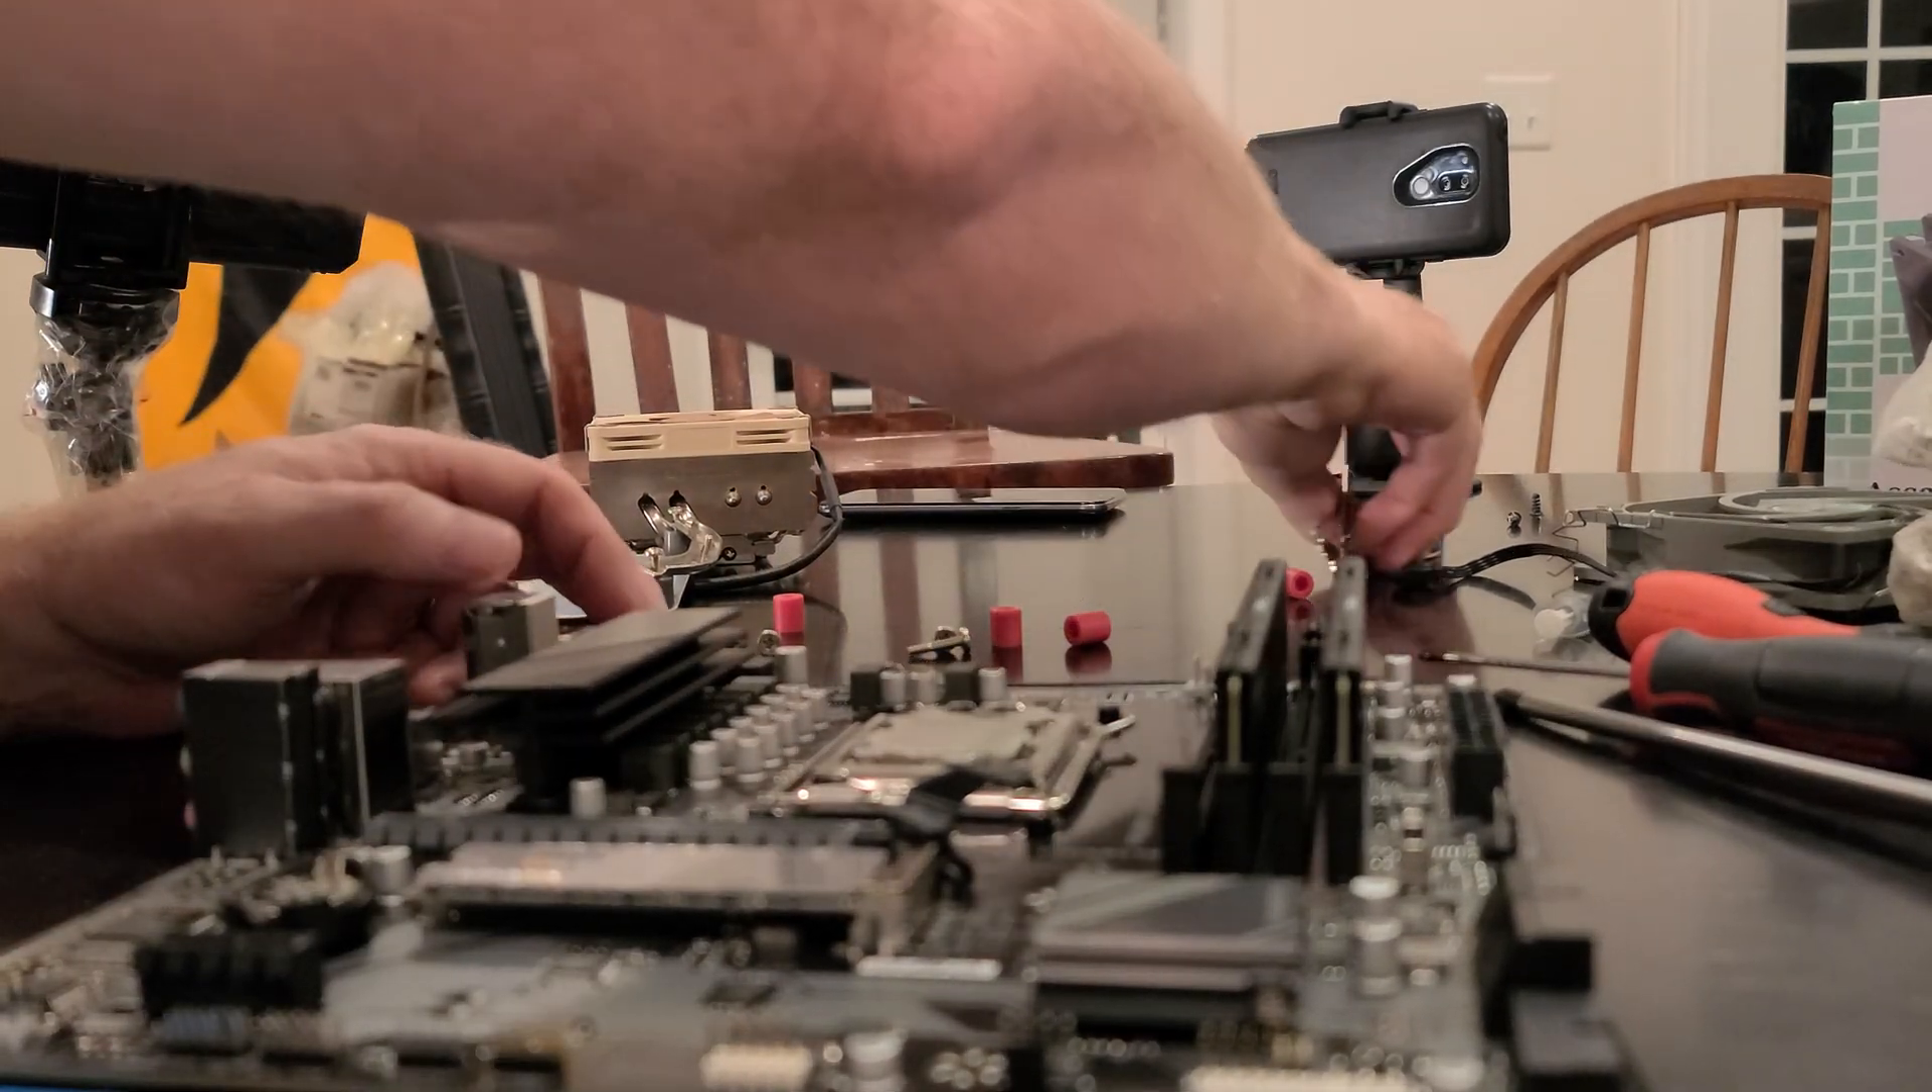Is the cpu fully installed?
Yes.